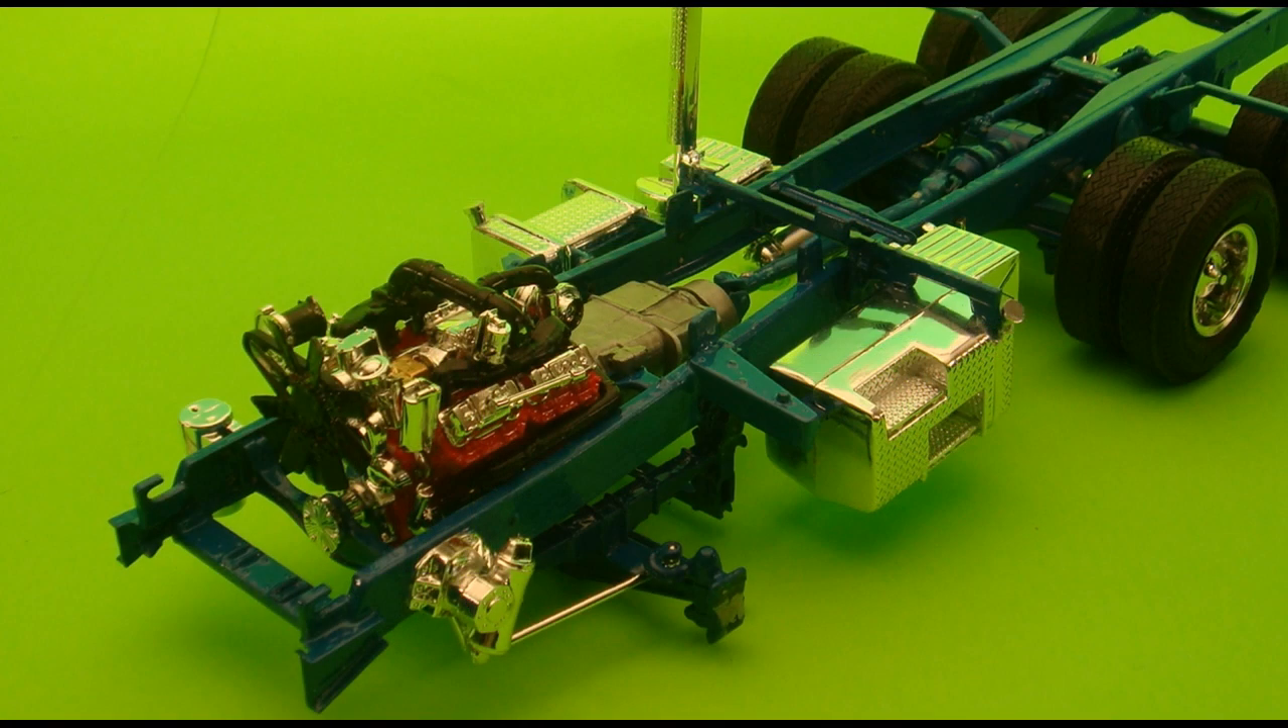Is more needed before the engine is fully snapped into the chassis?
No.